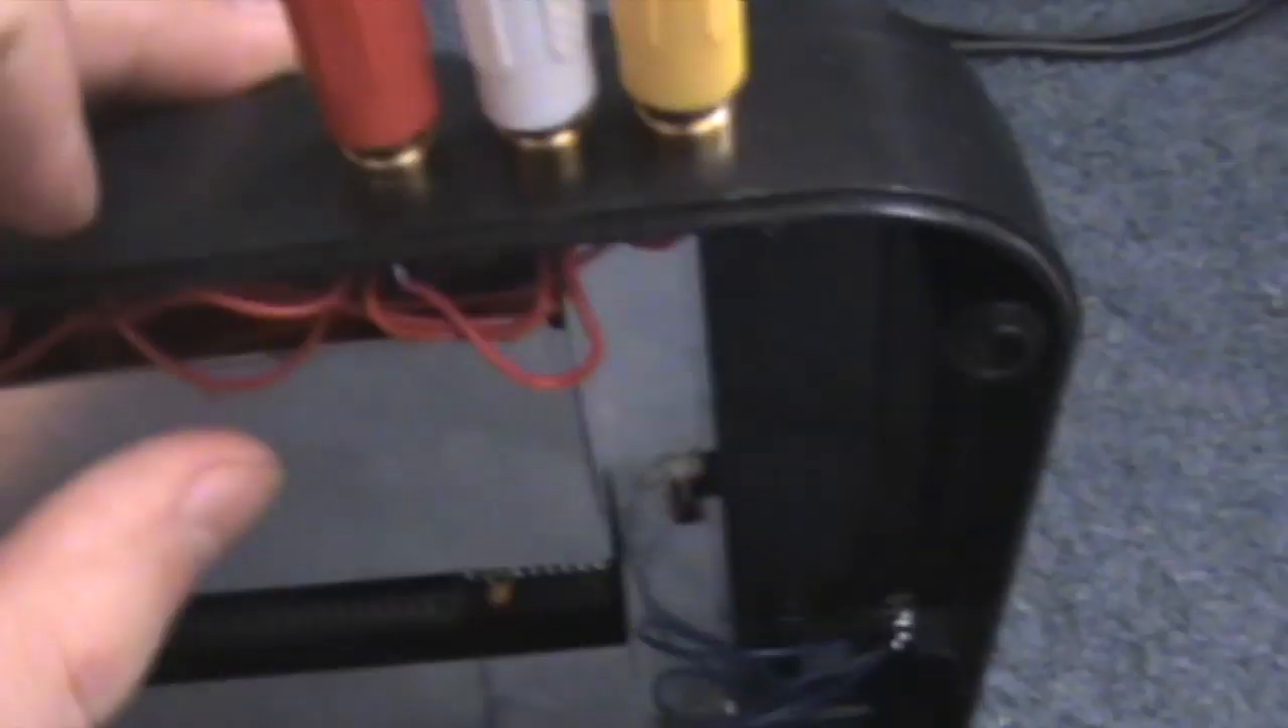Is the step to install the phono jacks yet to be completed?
No.